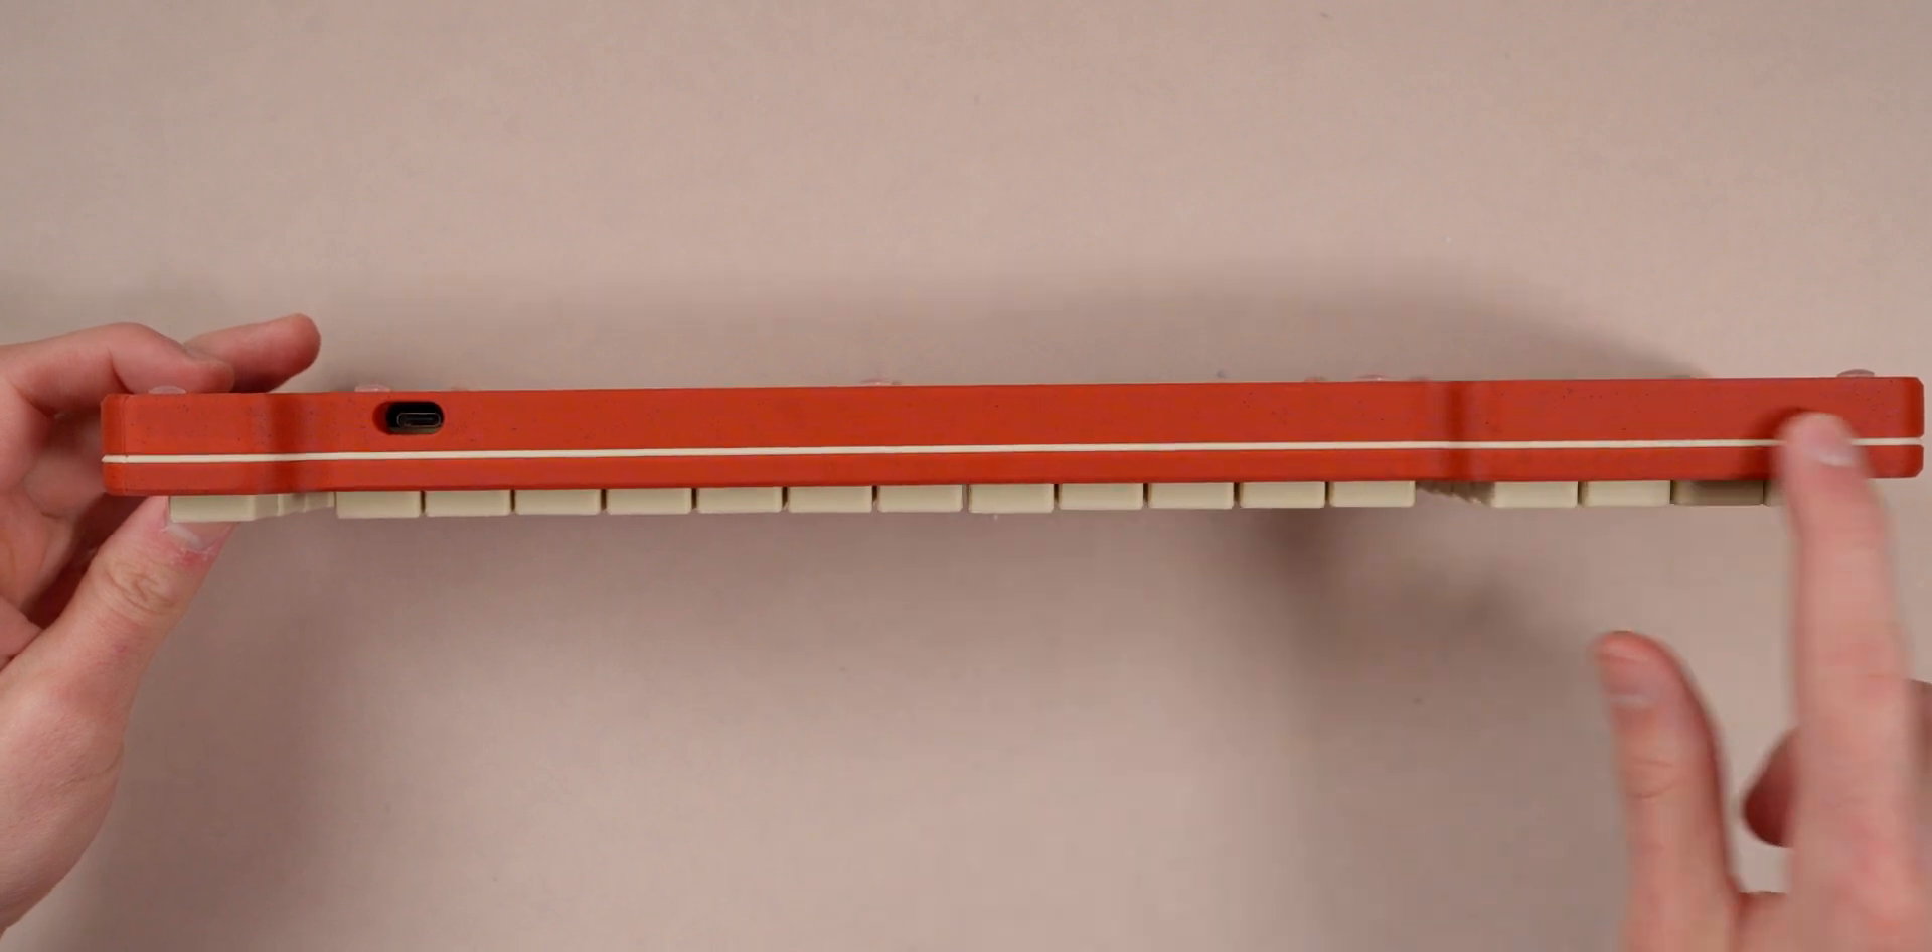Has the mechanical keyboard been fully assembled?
Yes.